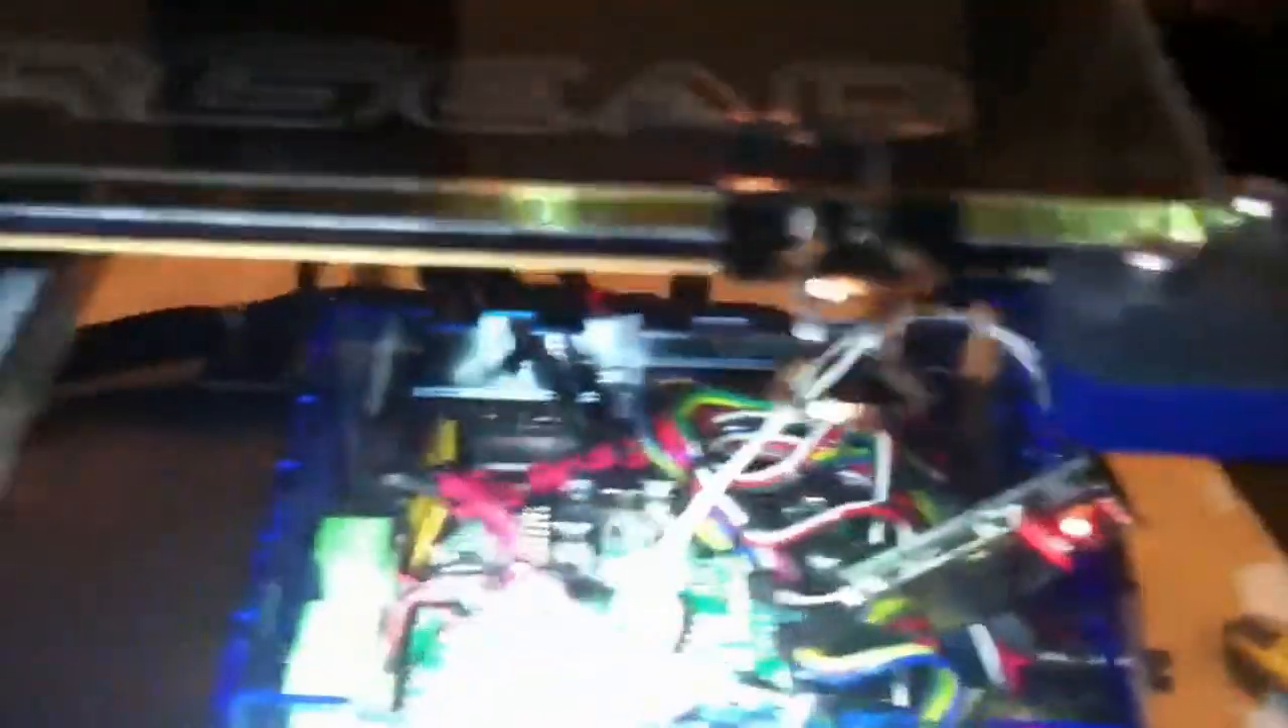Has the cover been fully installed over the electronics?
No.